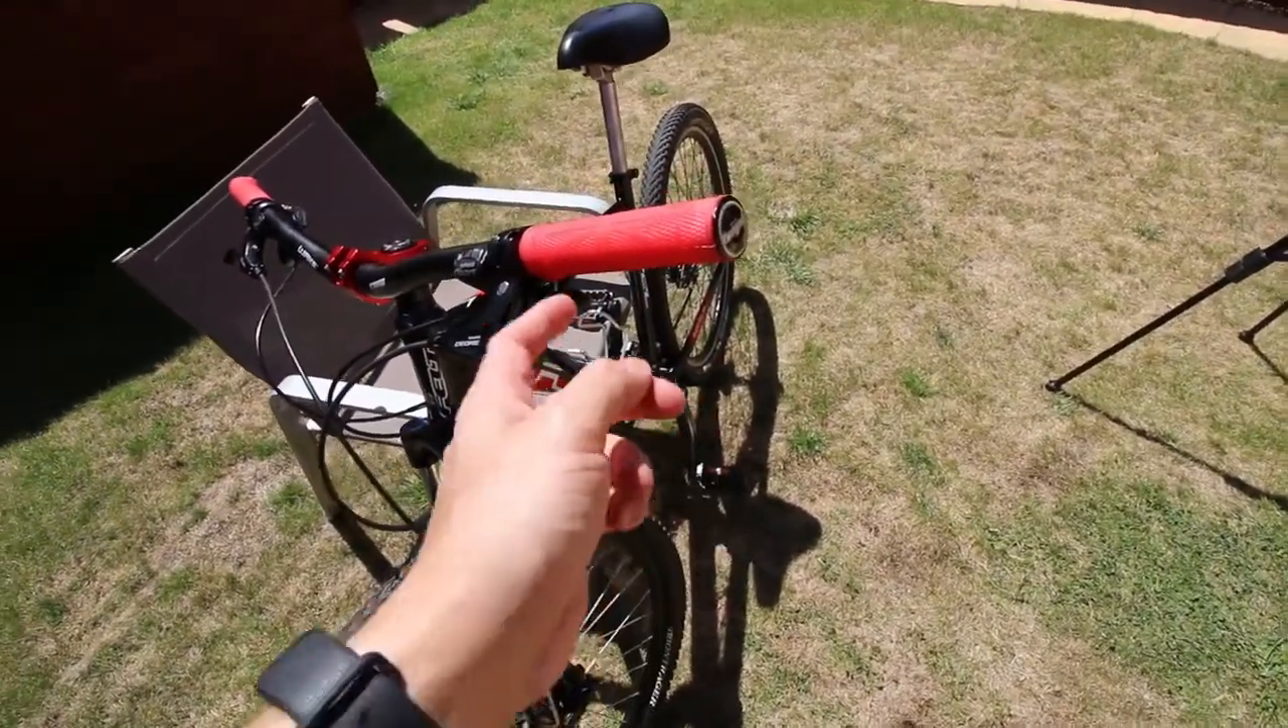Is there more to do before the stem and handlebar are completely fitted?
No.